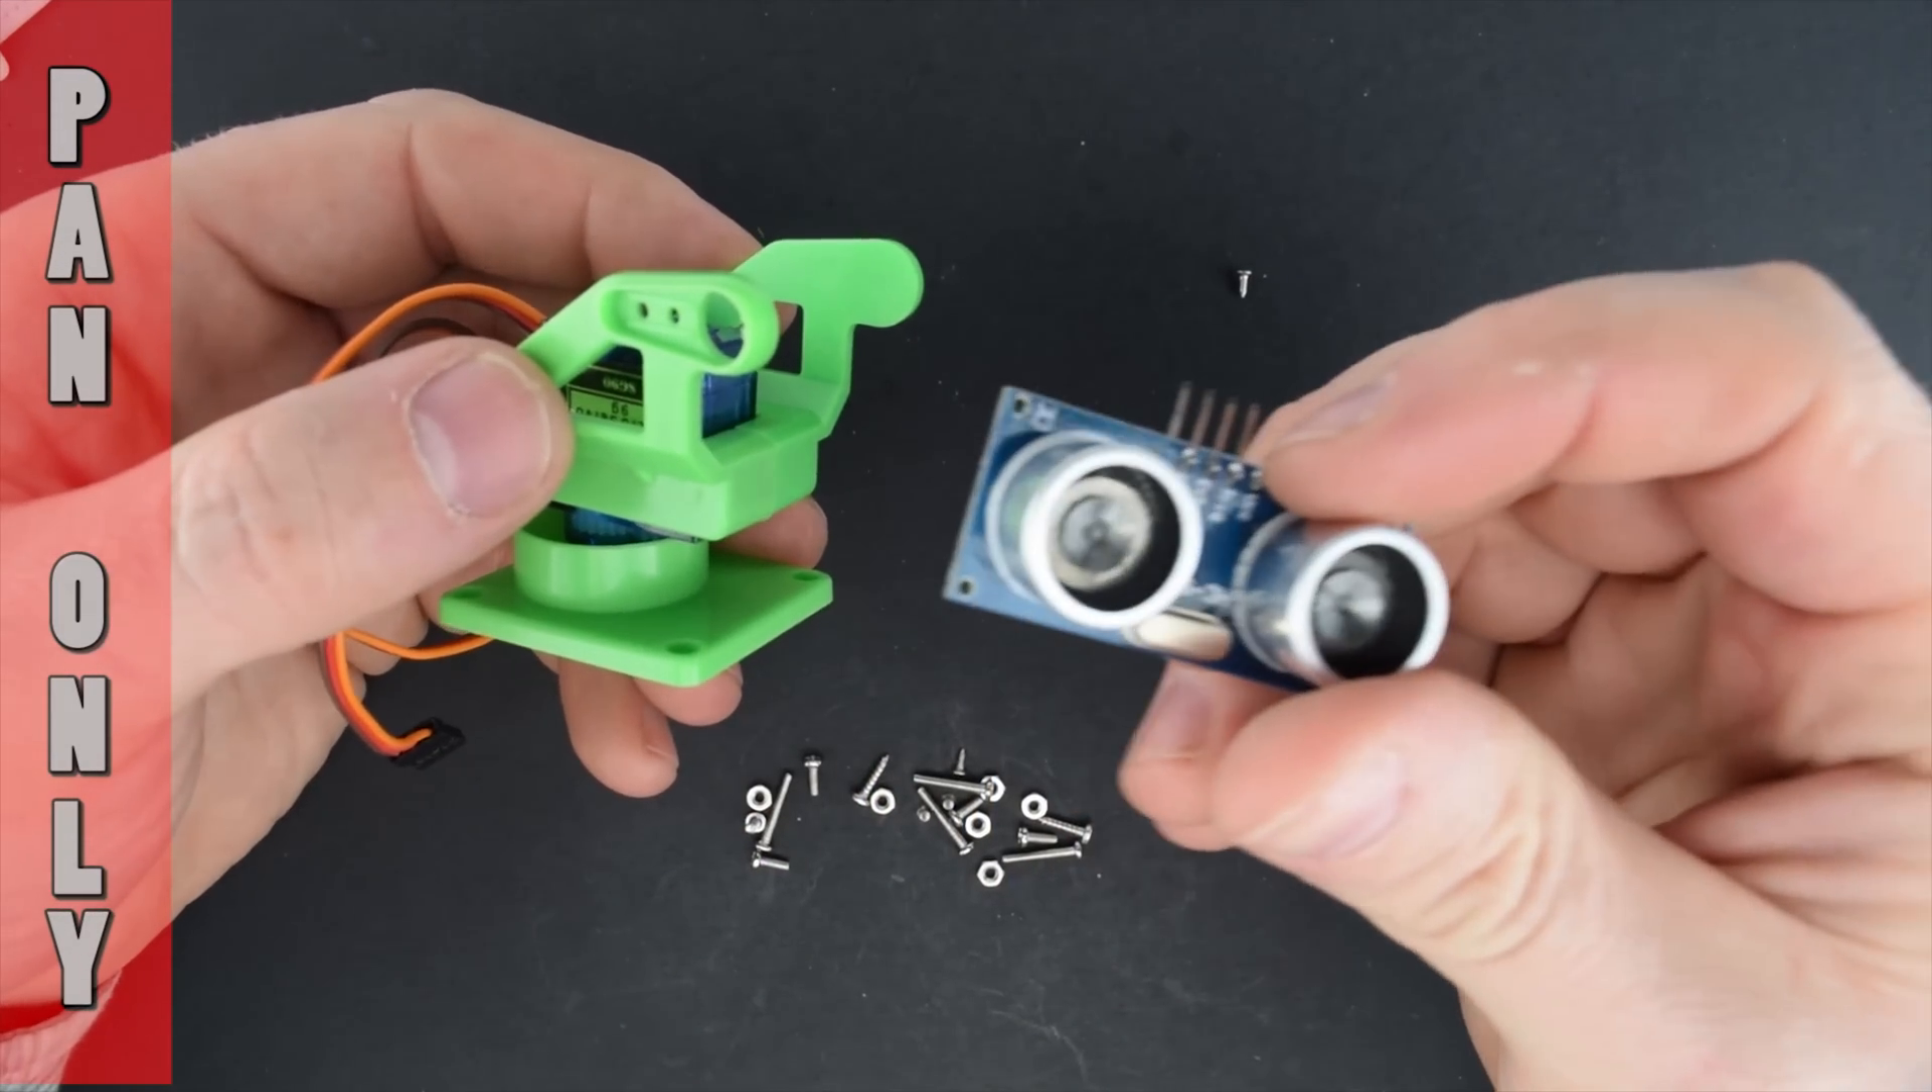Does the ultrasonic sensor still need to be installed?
Yes.